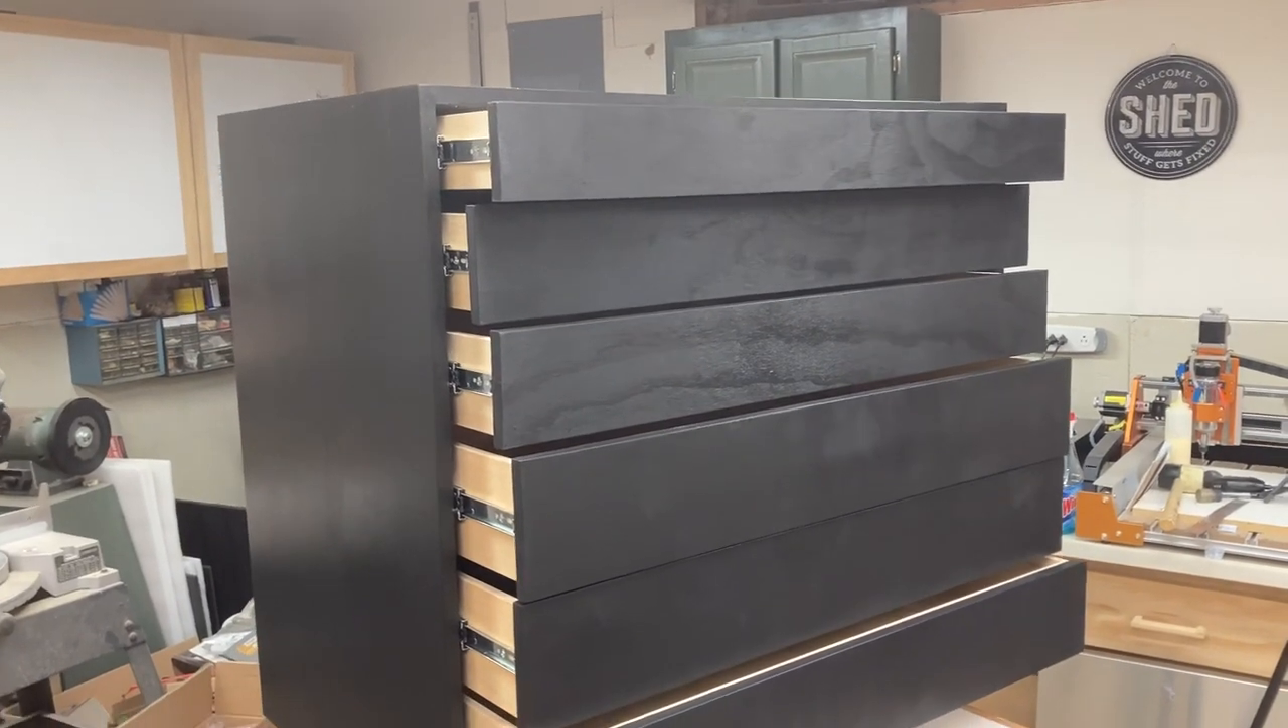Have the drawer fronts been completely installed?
Yes.